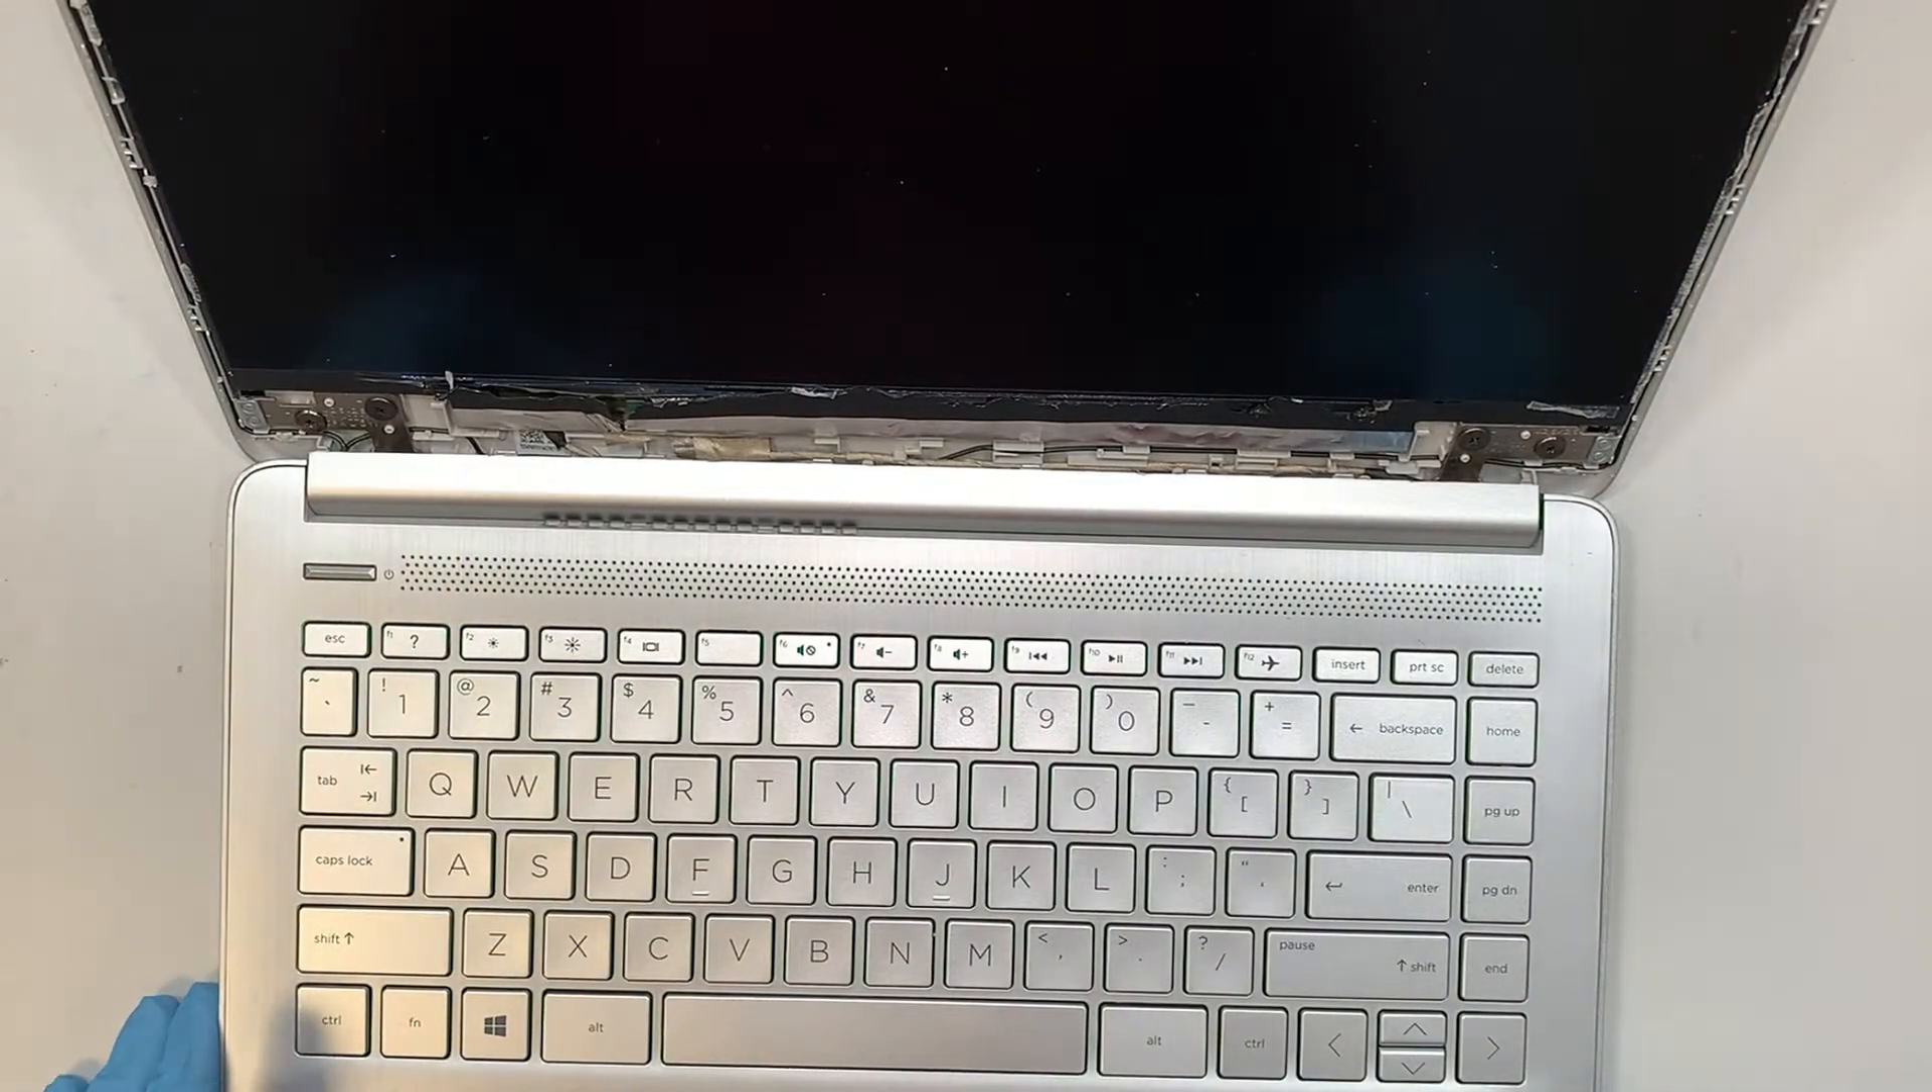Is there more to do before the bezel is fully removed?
No.